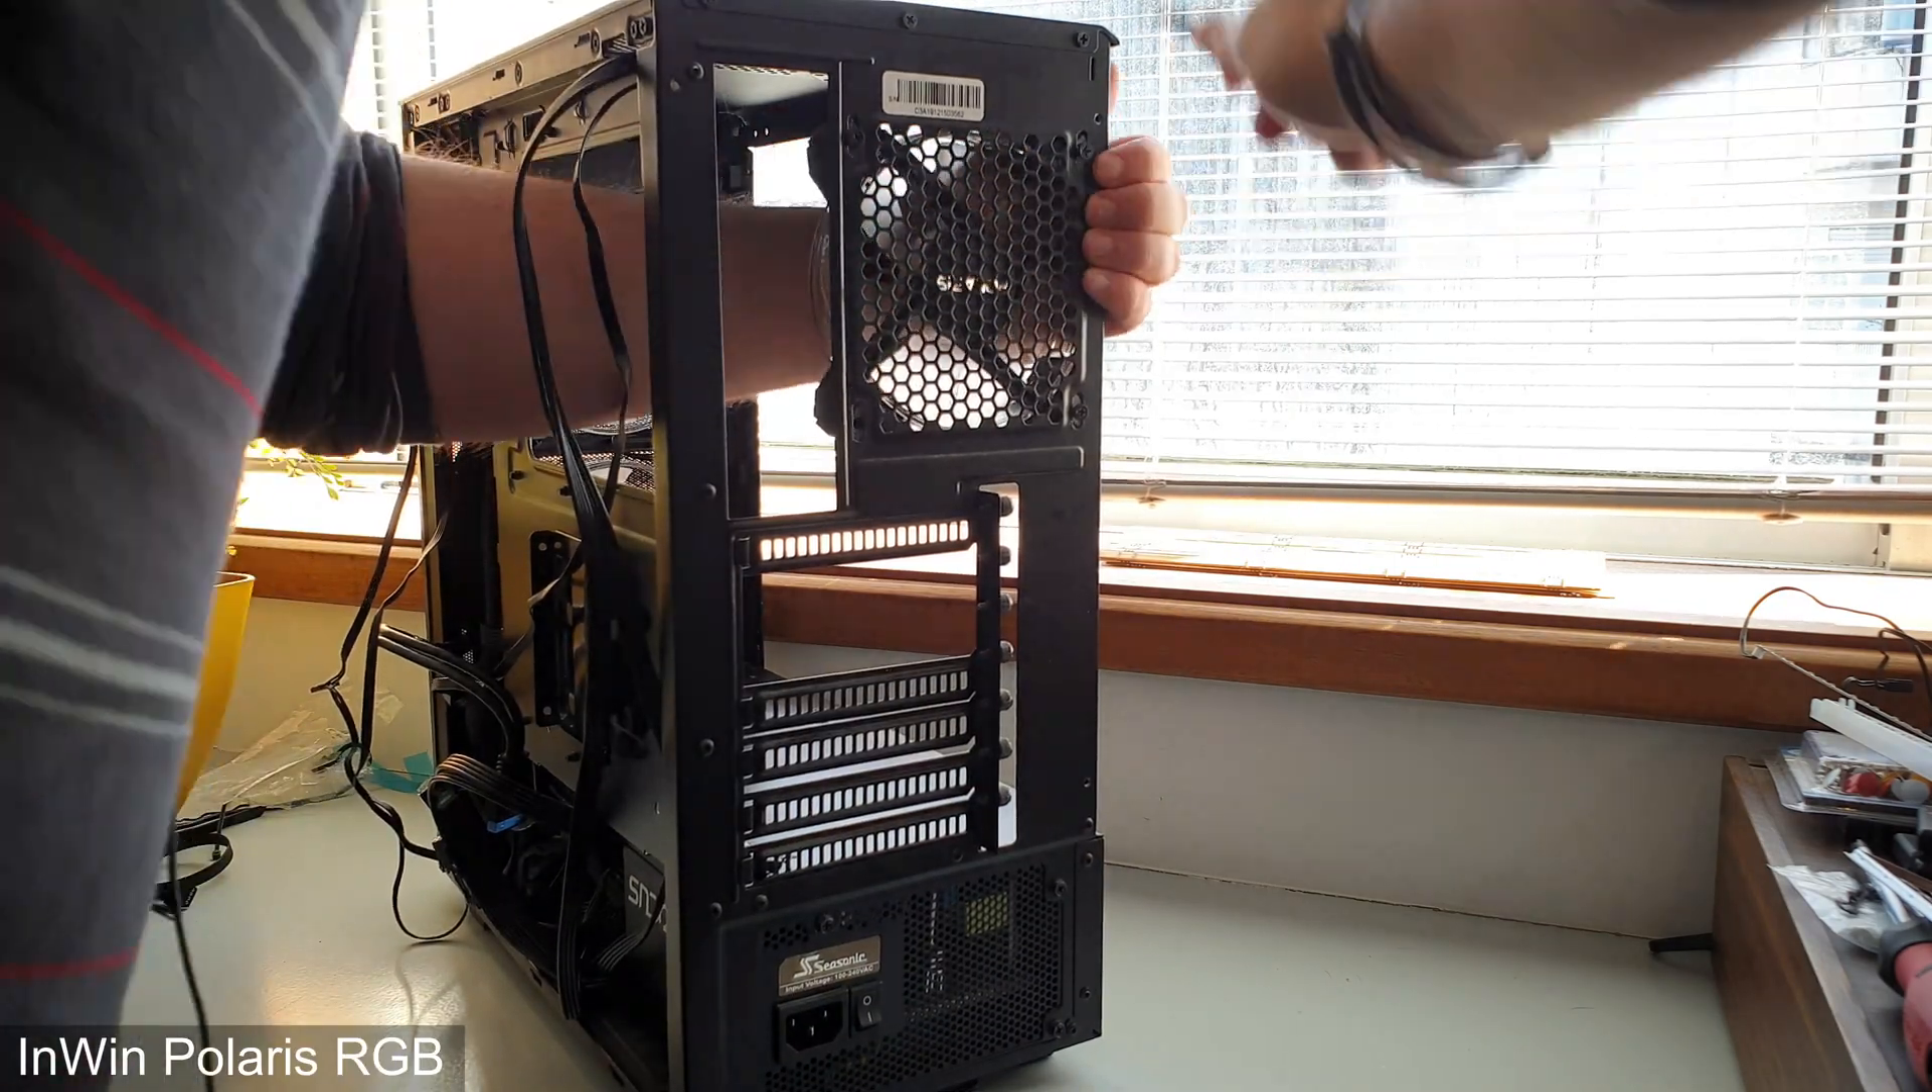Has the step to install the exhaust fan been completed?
No.